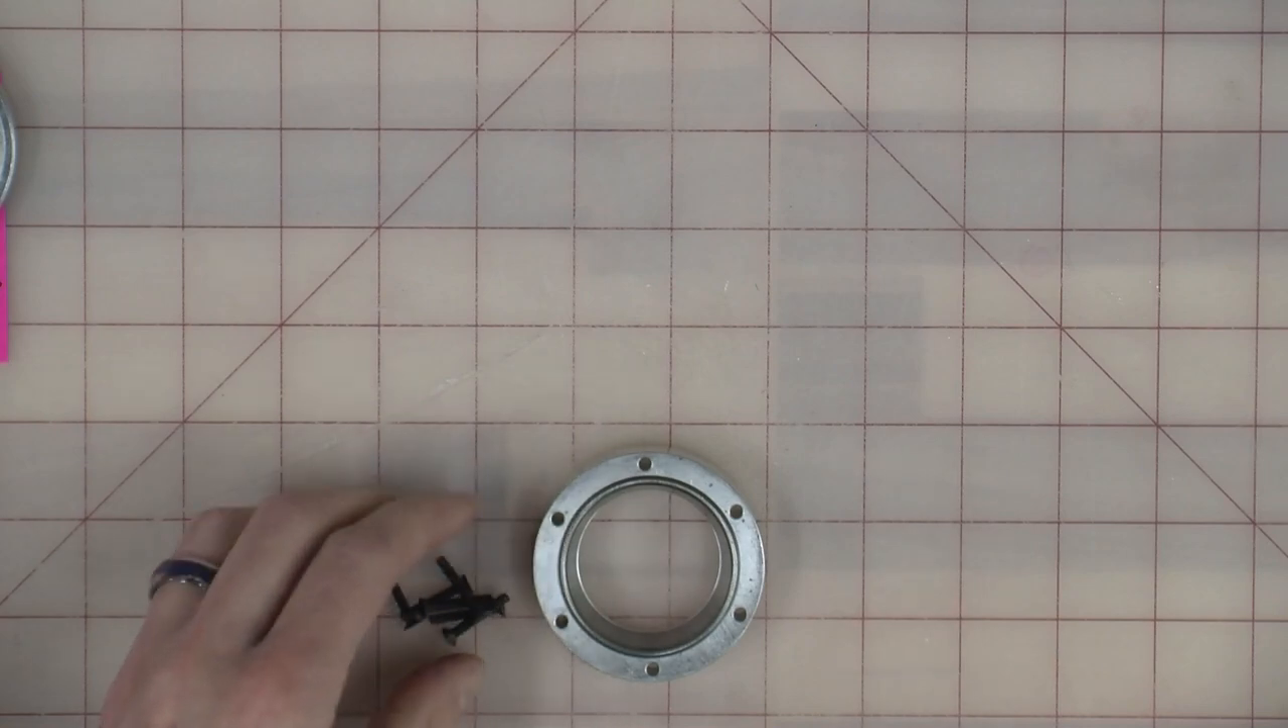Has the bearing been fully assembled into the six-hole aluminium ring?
No.